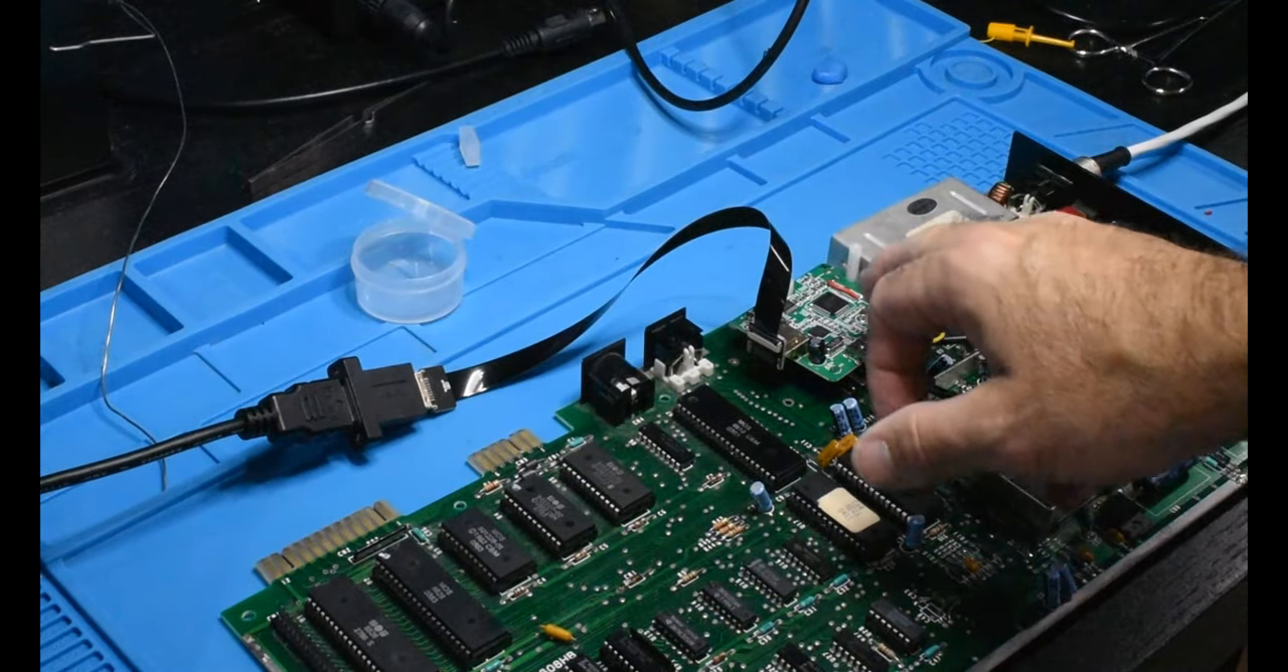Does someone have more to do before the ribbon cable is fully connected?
No.